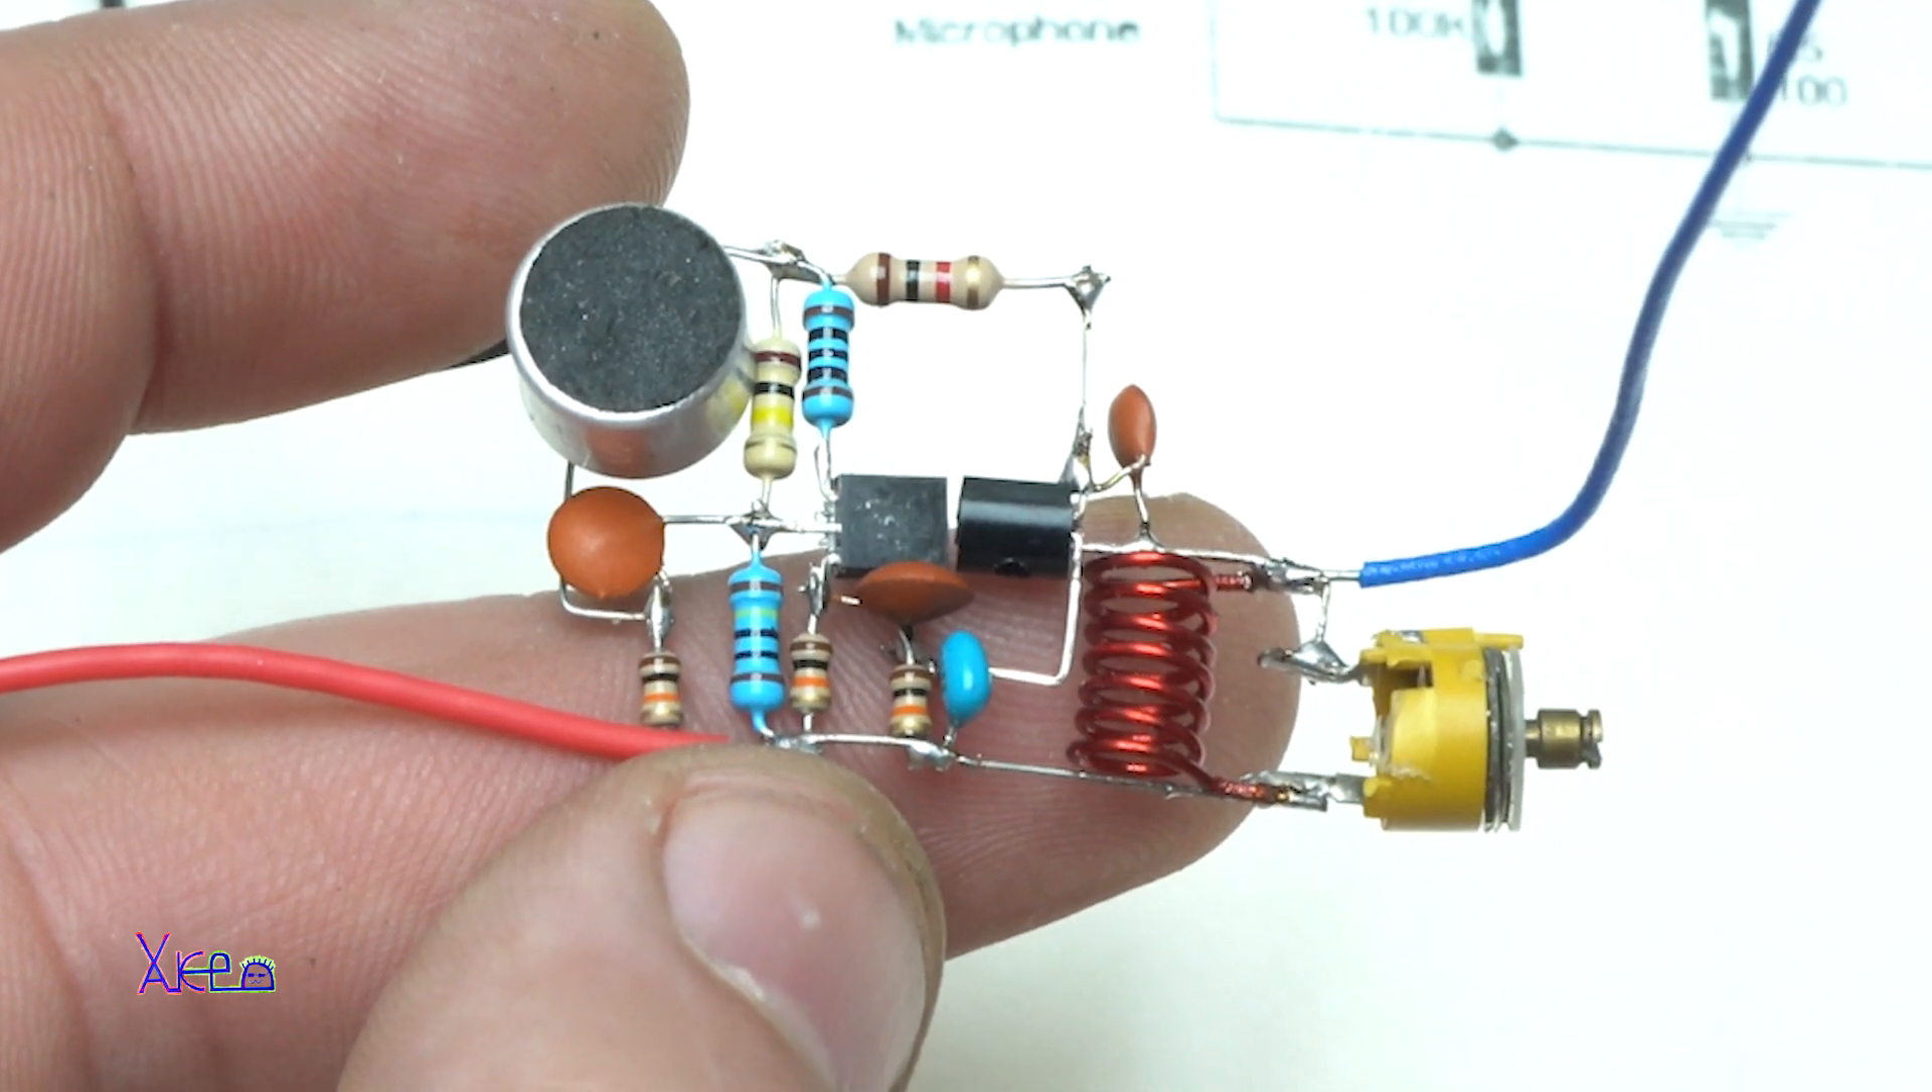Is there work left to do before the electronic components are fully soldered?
No.